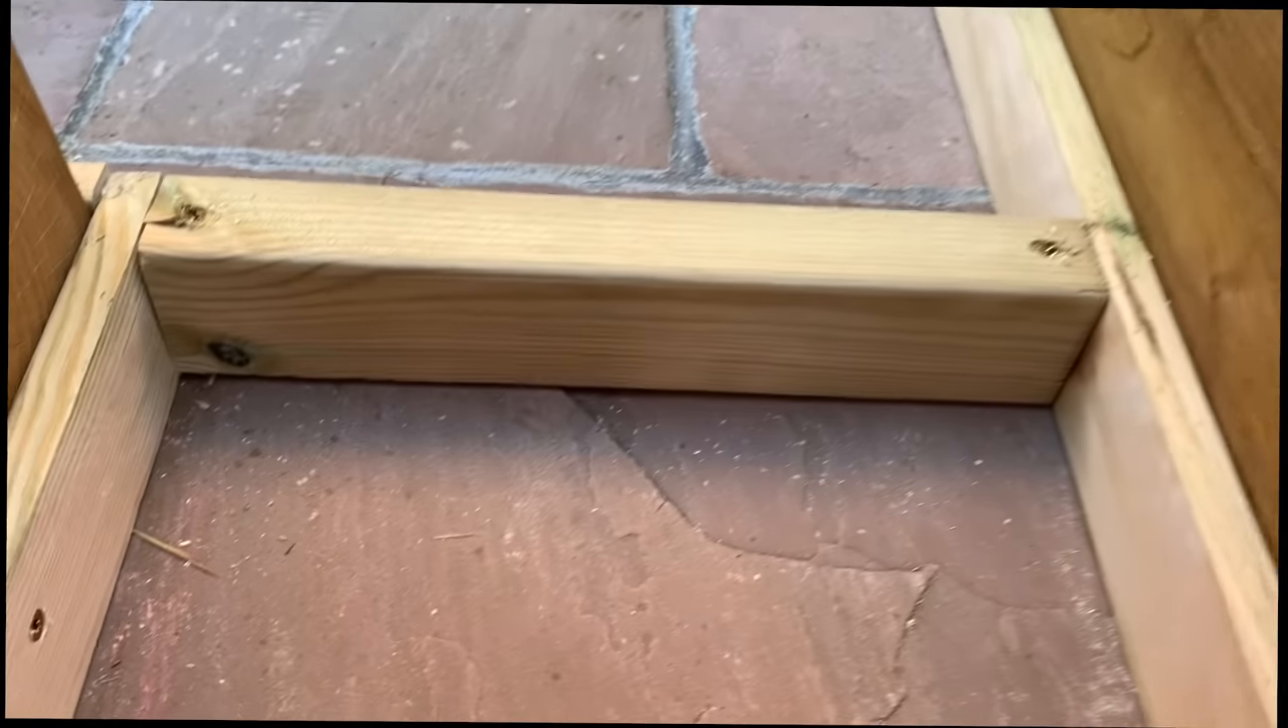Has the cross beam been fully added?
Yes.